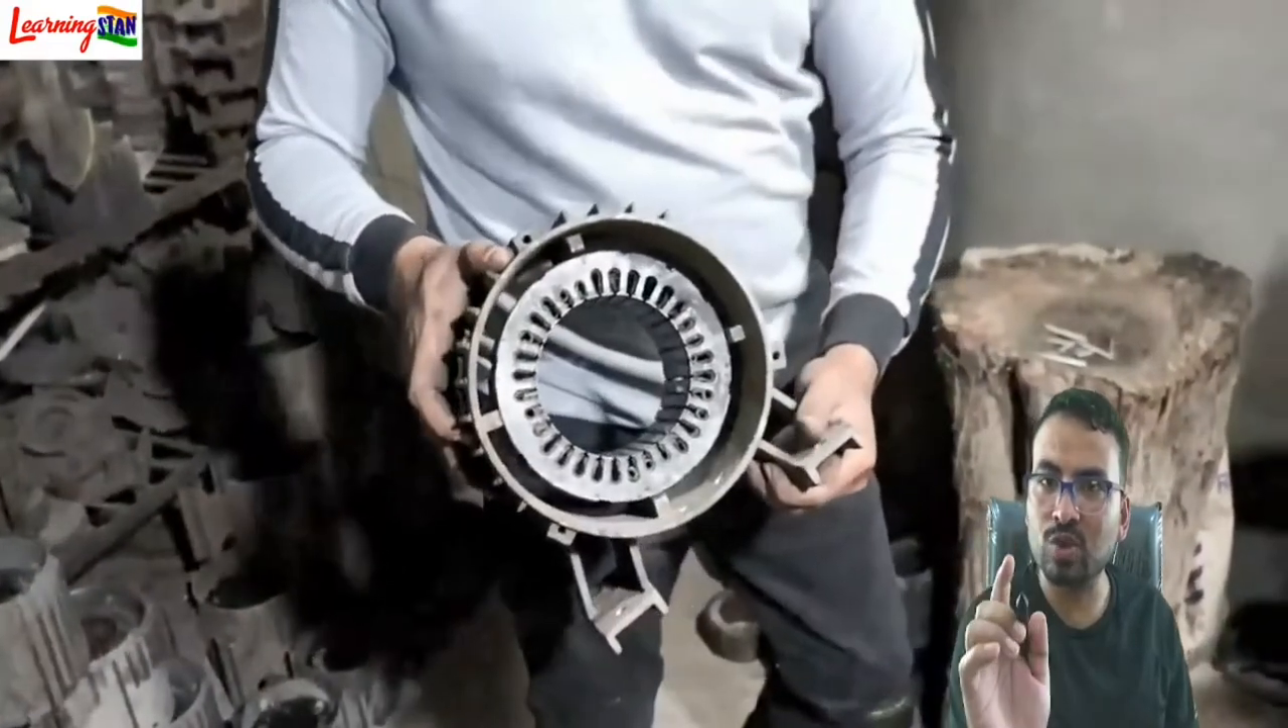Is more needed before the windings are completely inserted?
Yes.